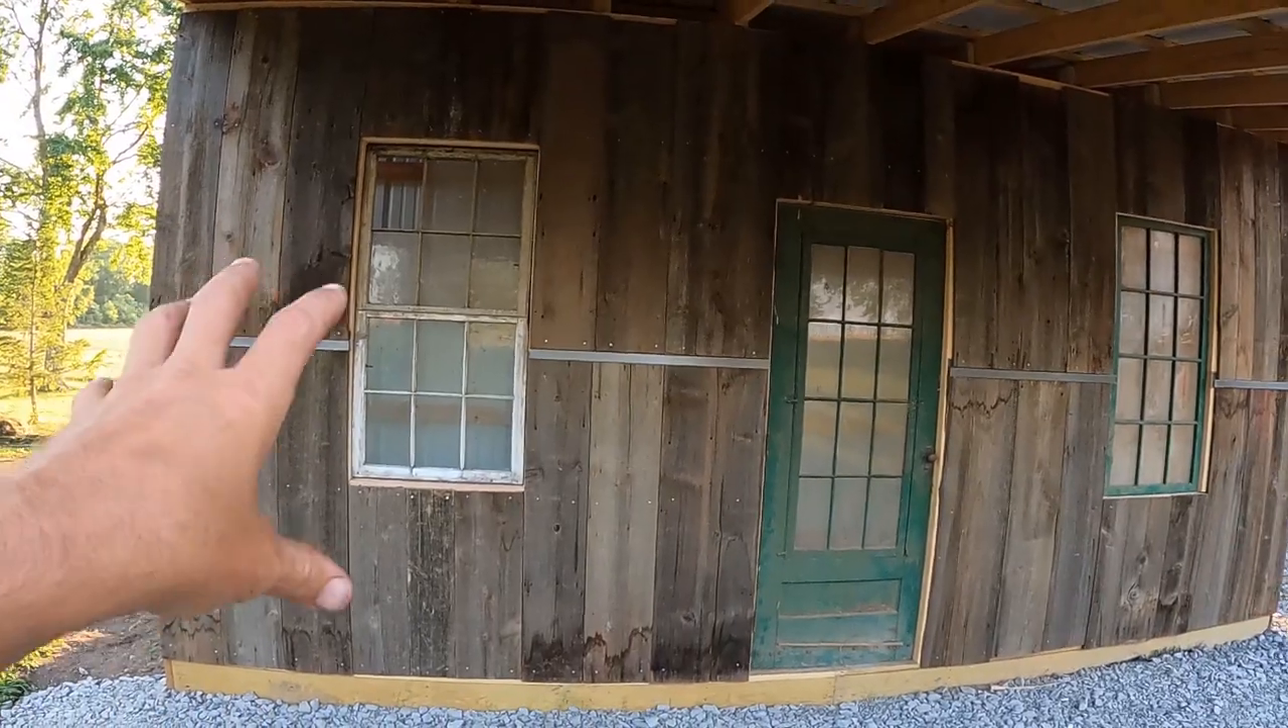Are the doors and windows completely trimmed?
No.